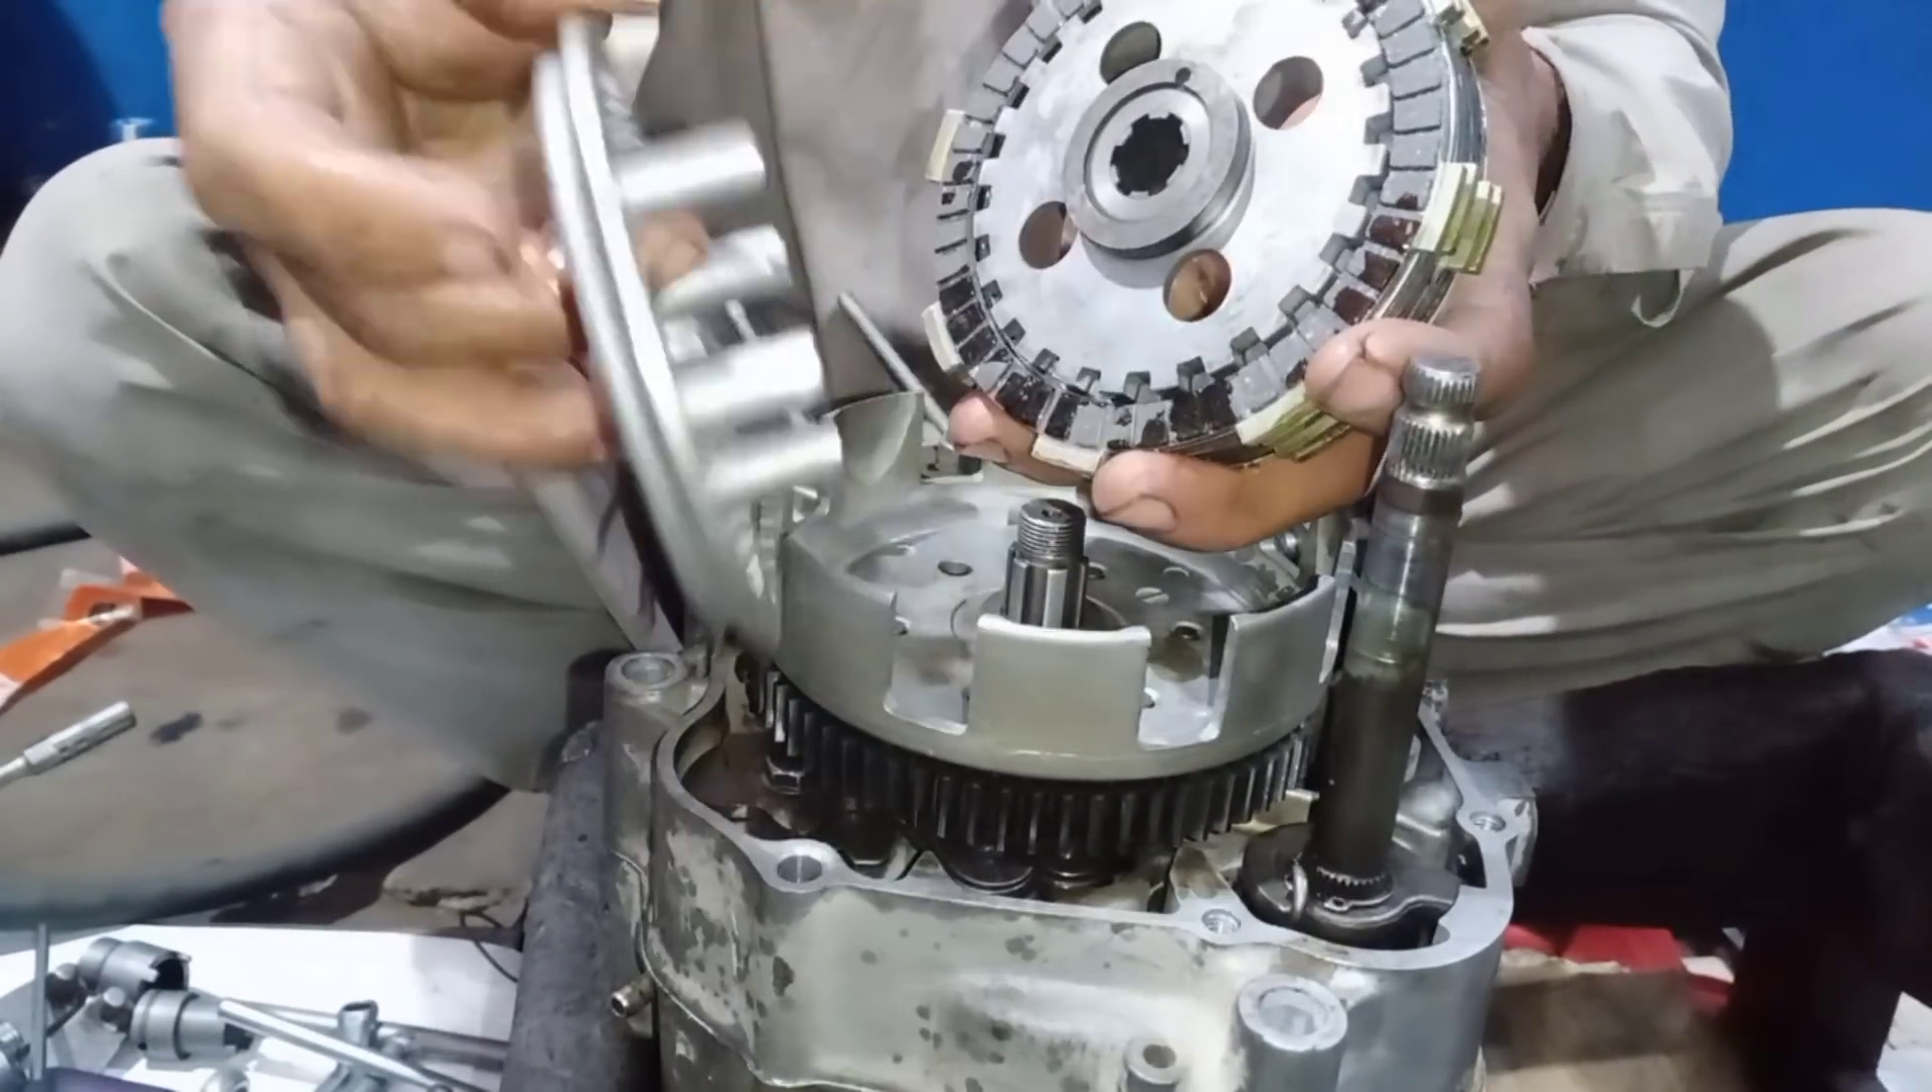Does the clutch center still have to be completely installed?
Yes.